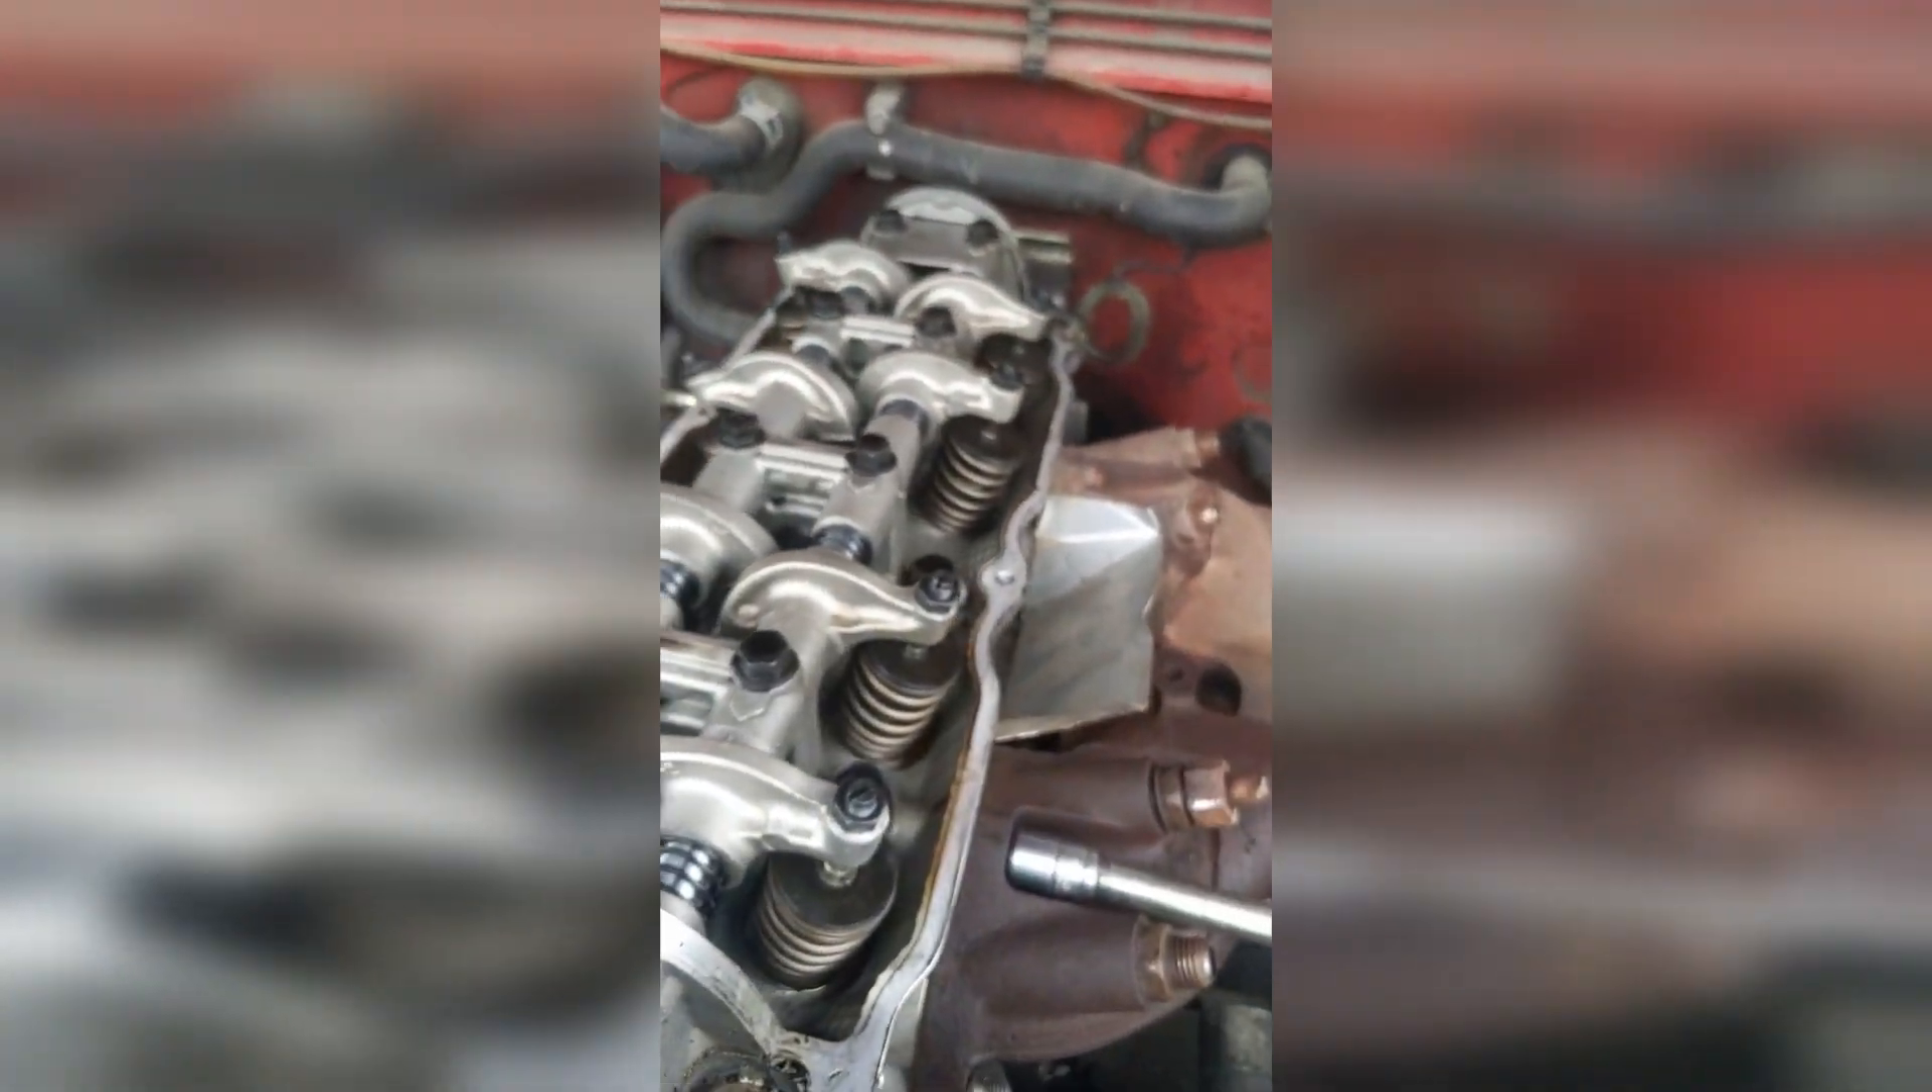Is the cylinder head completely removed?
No.